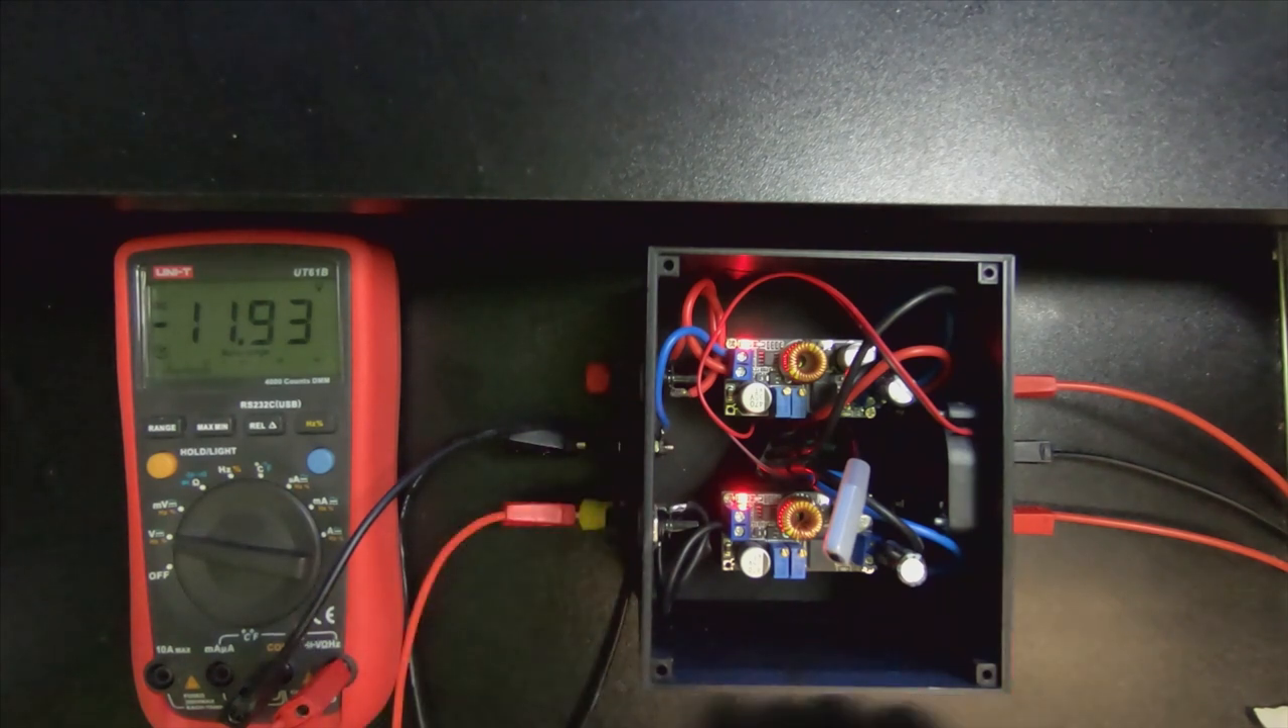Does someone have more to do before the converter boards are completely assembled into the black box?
No.